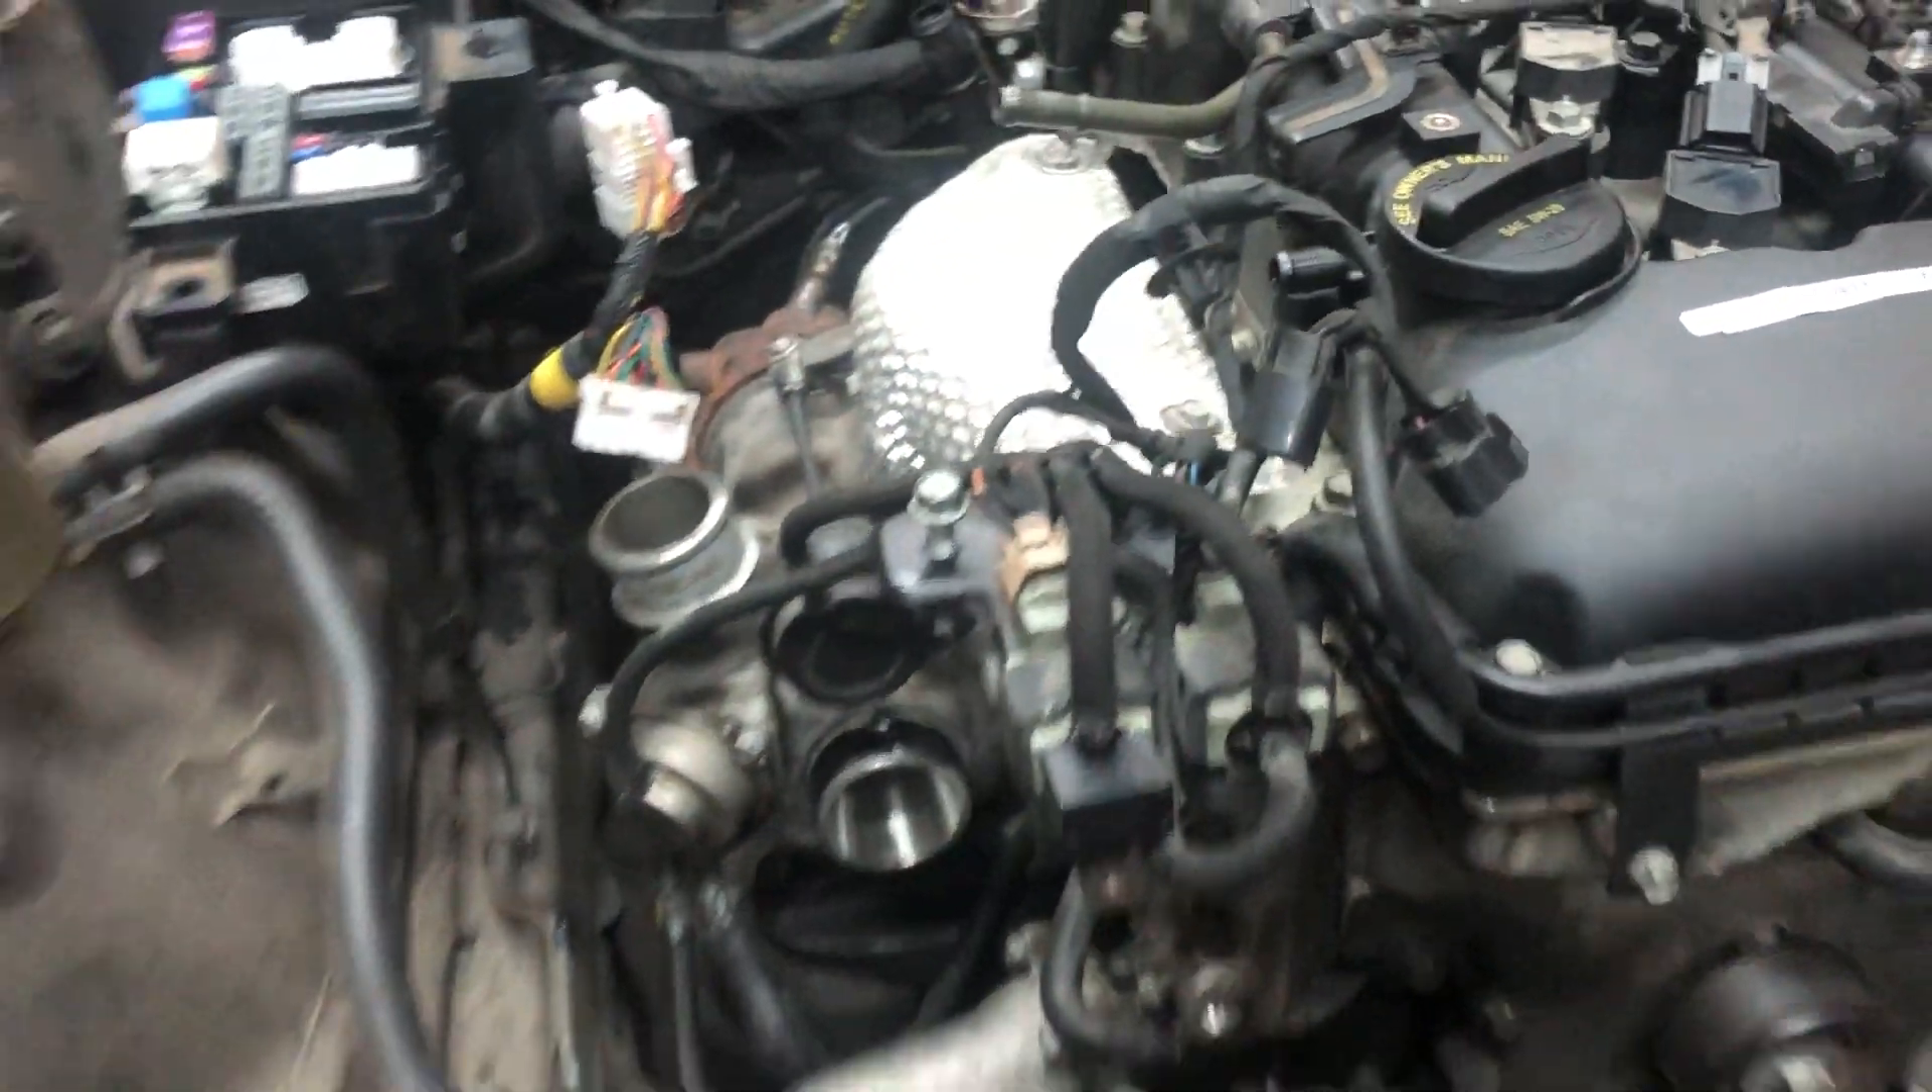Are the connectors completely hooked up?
No.